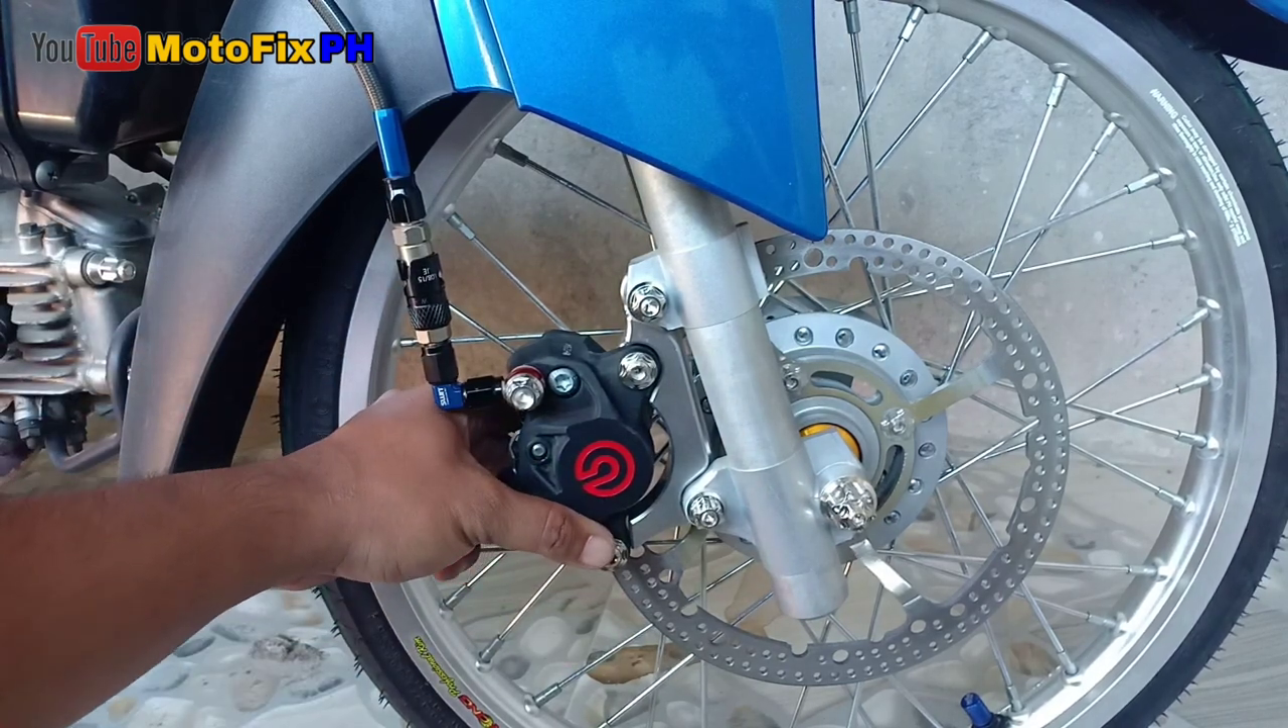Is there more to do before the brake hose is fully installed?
No.